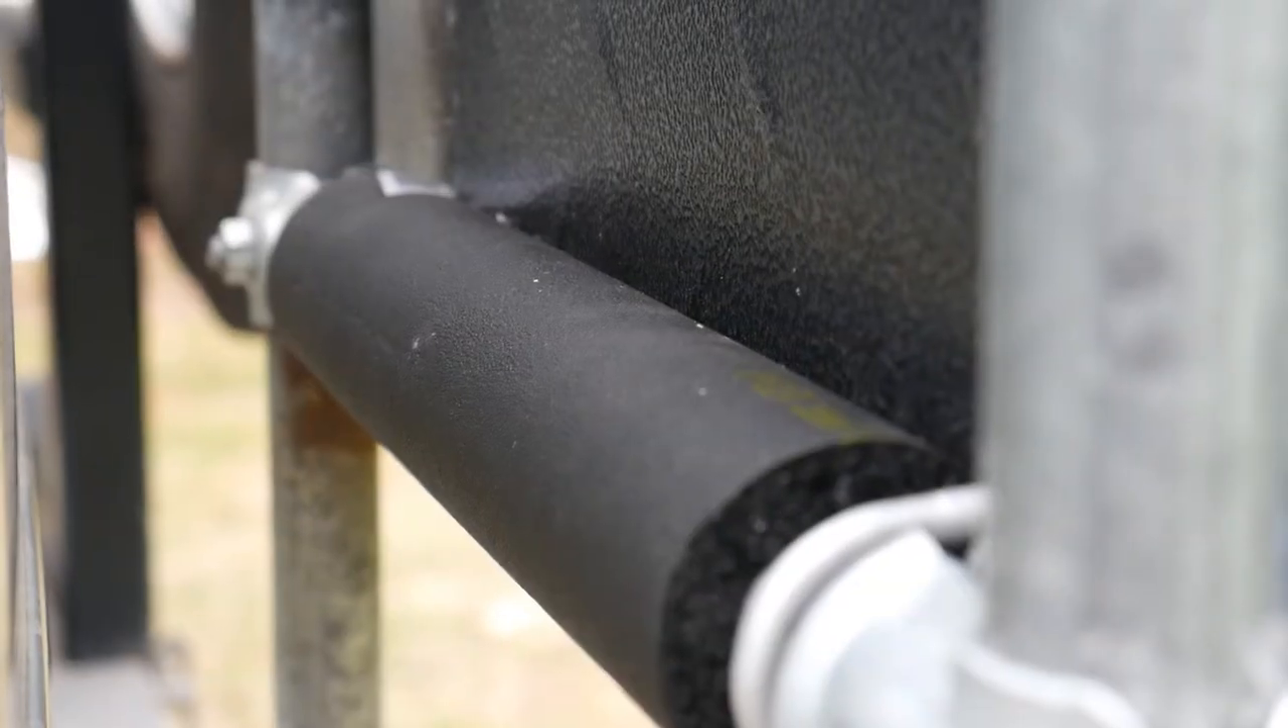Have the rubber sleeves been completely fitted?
Yes.